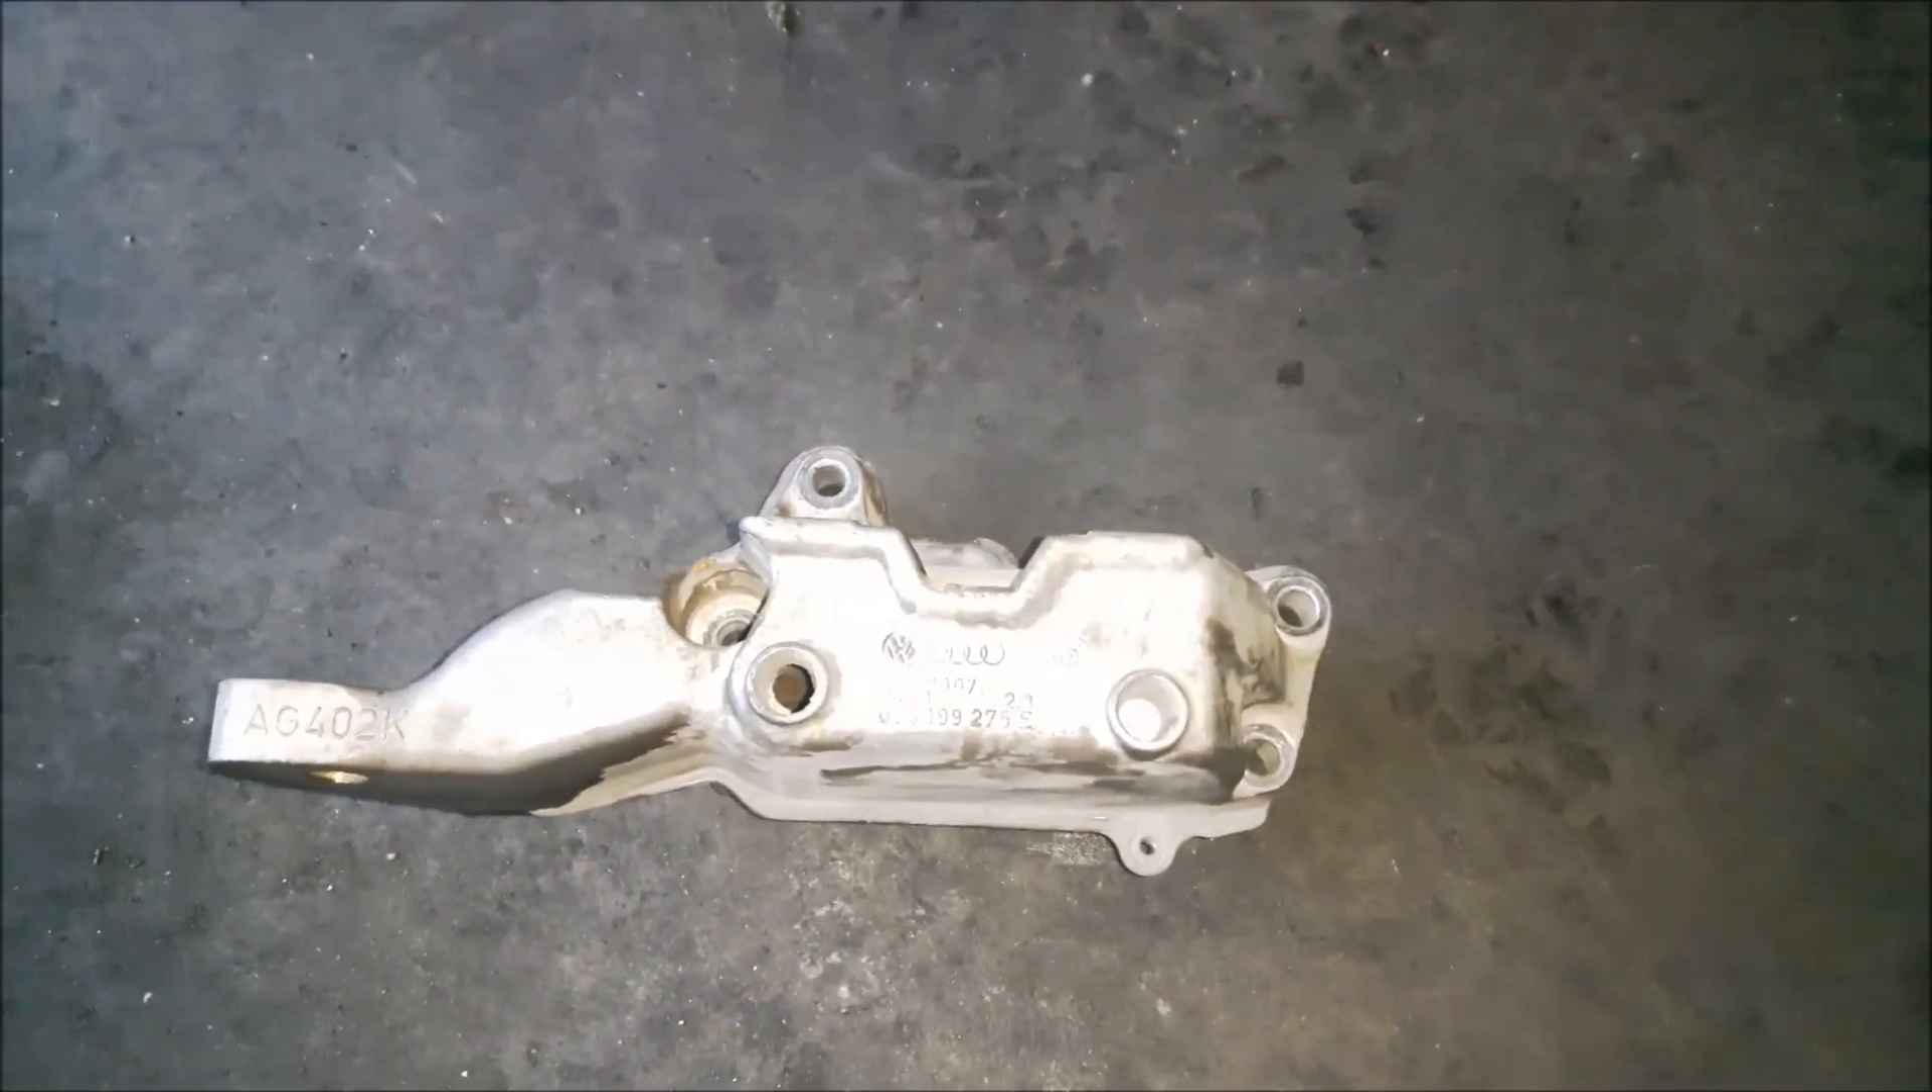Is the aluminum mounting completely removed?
Yes.